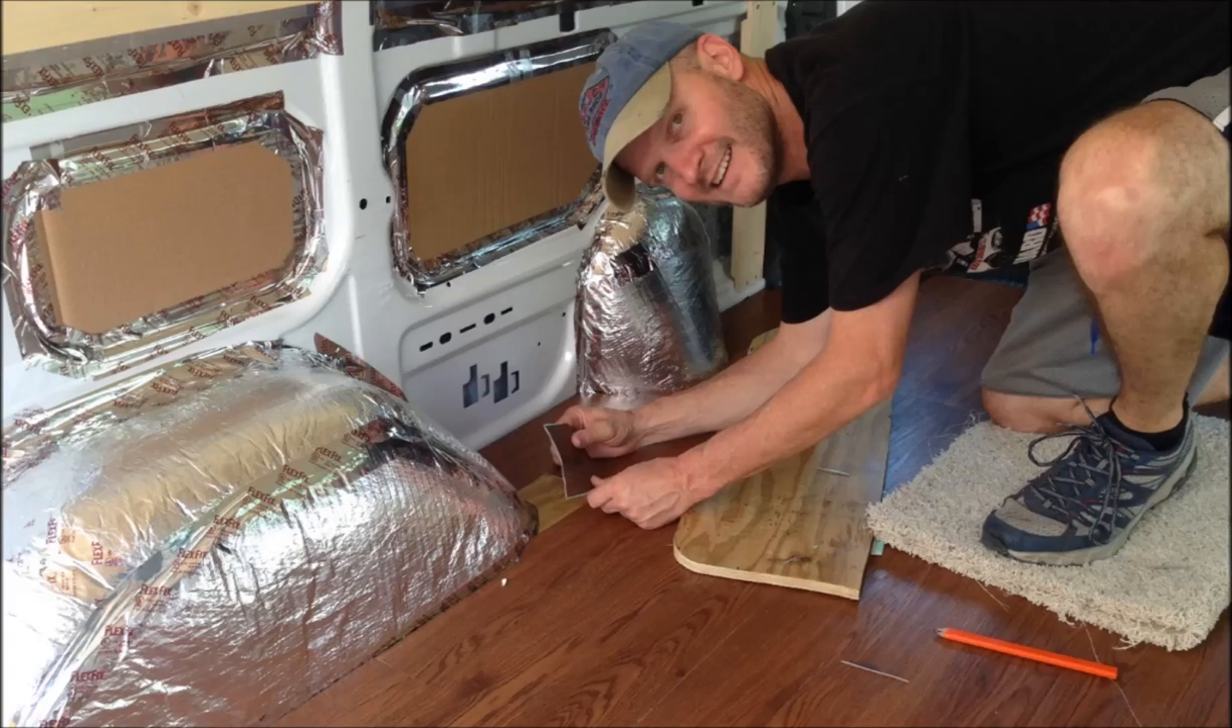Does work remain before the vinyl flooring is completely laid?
Yes.